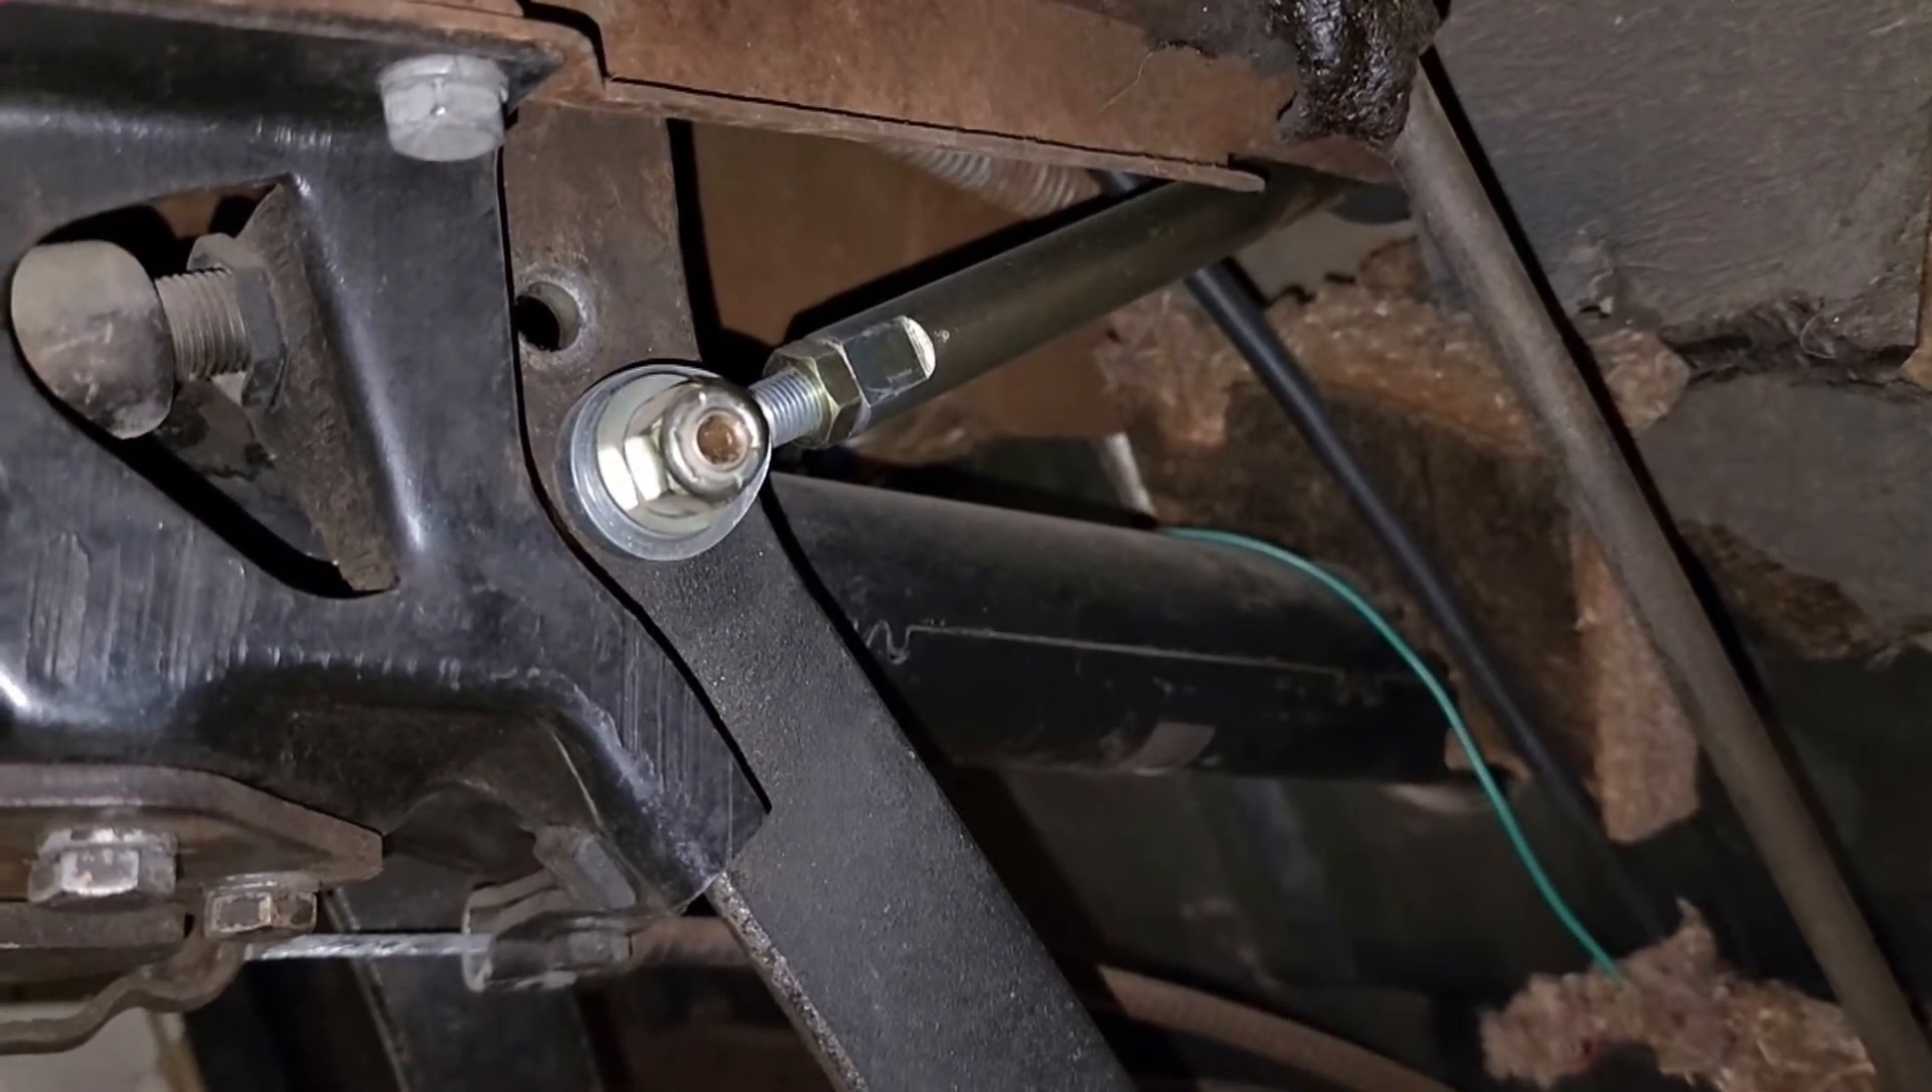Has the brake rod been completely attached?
Yes.